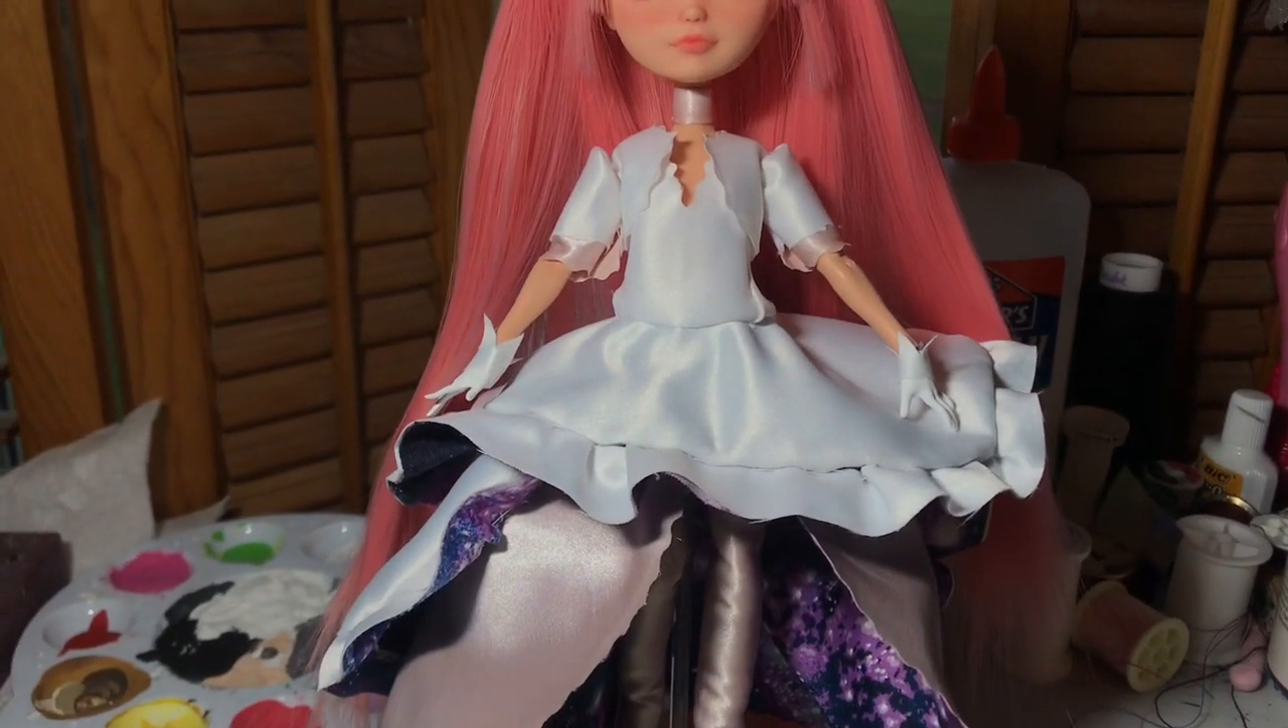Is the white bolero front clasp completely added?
No.